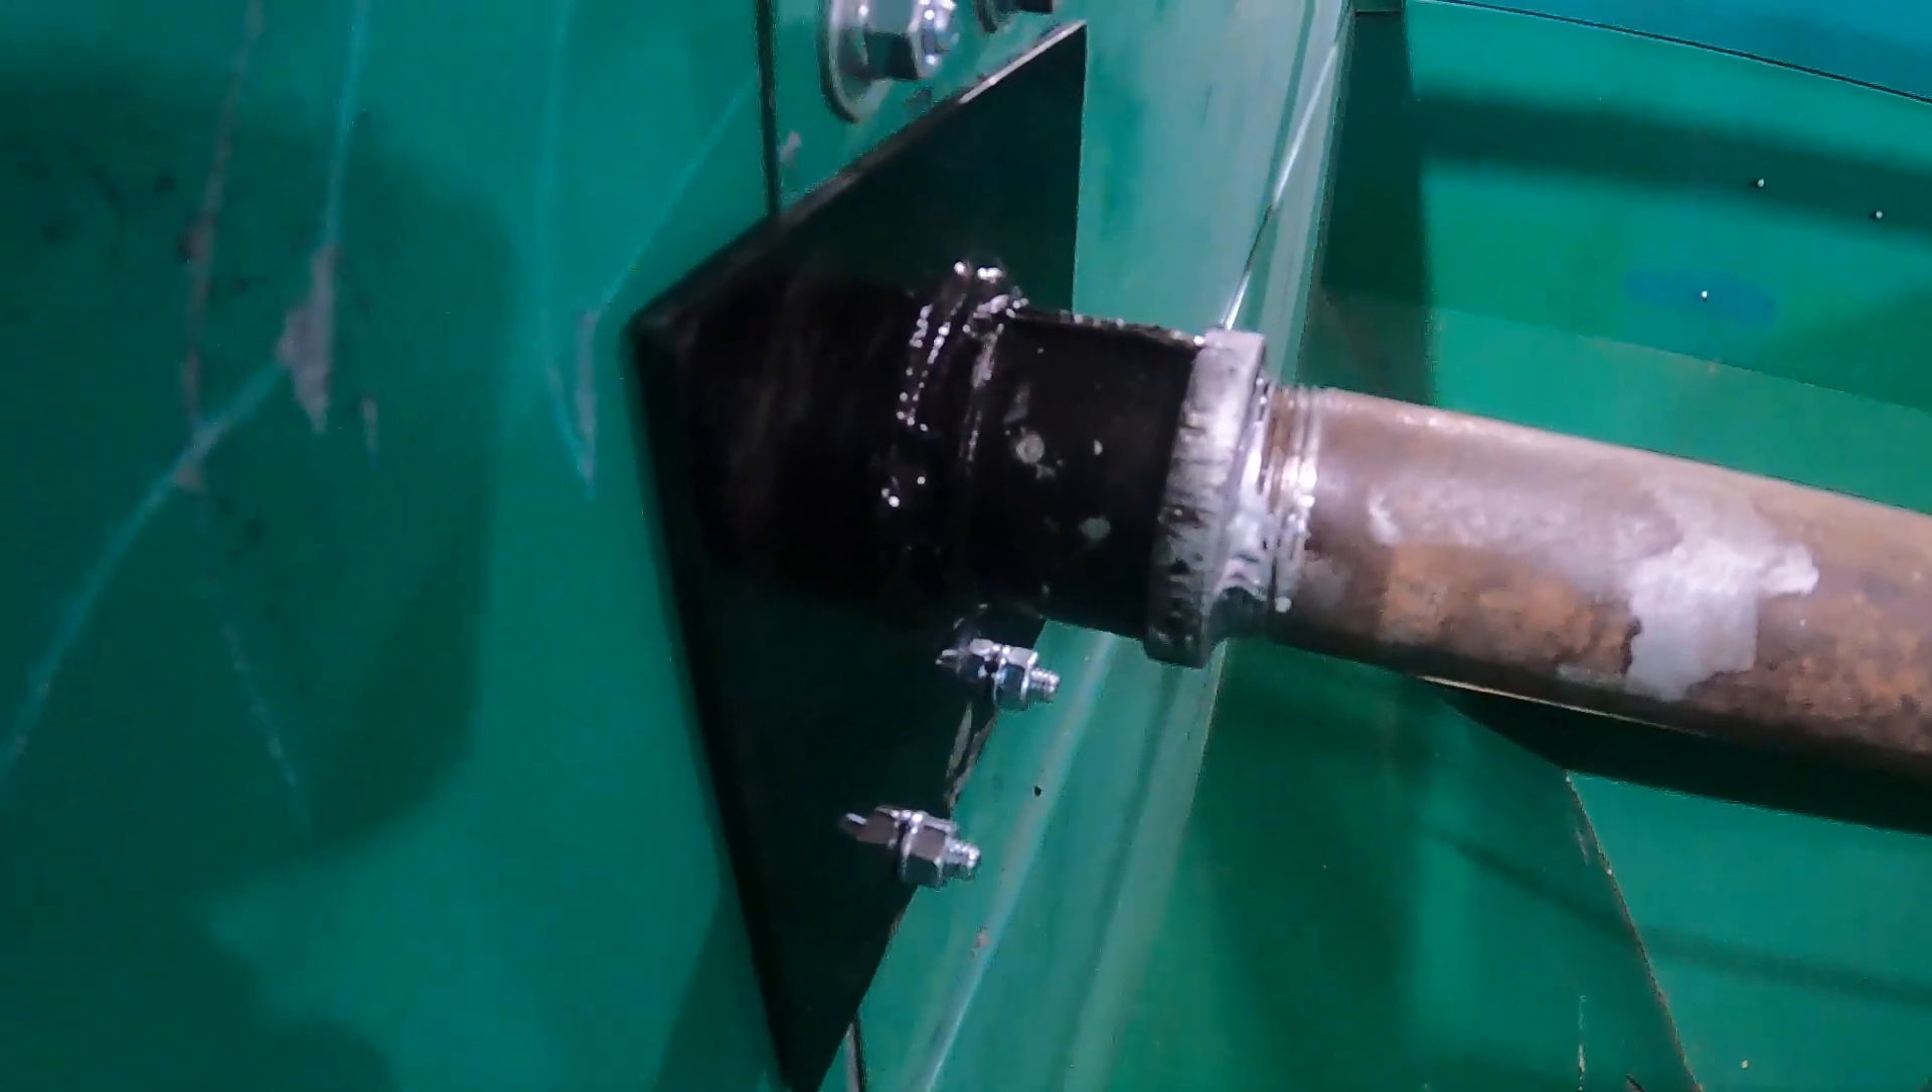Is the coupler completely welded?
Yes.